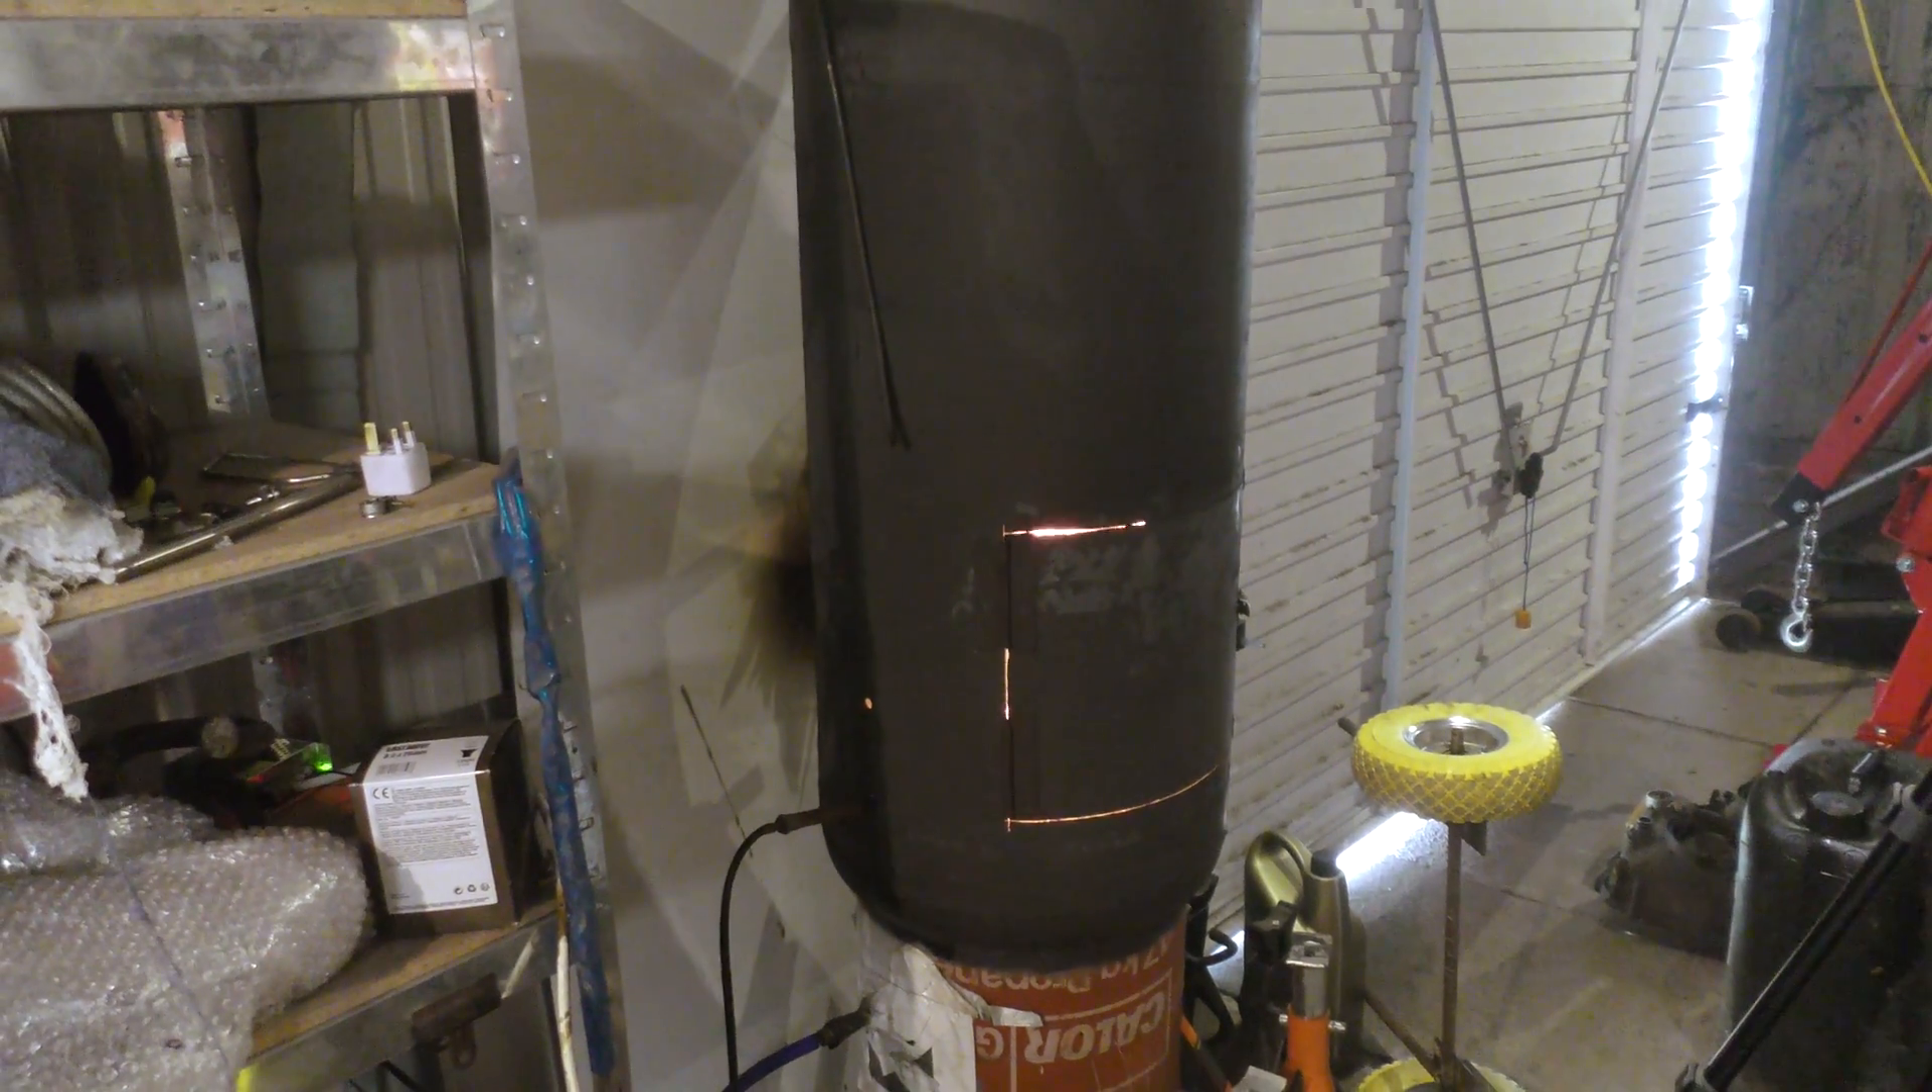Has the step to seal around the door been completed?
No.